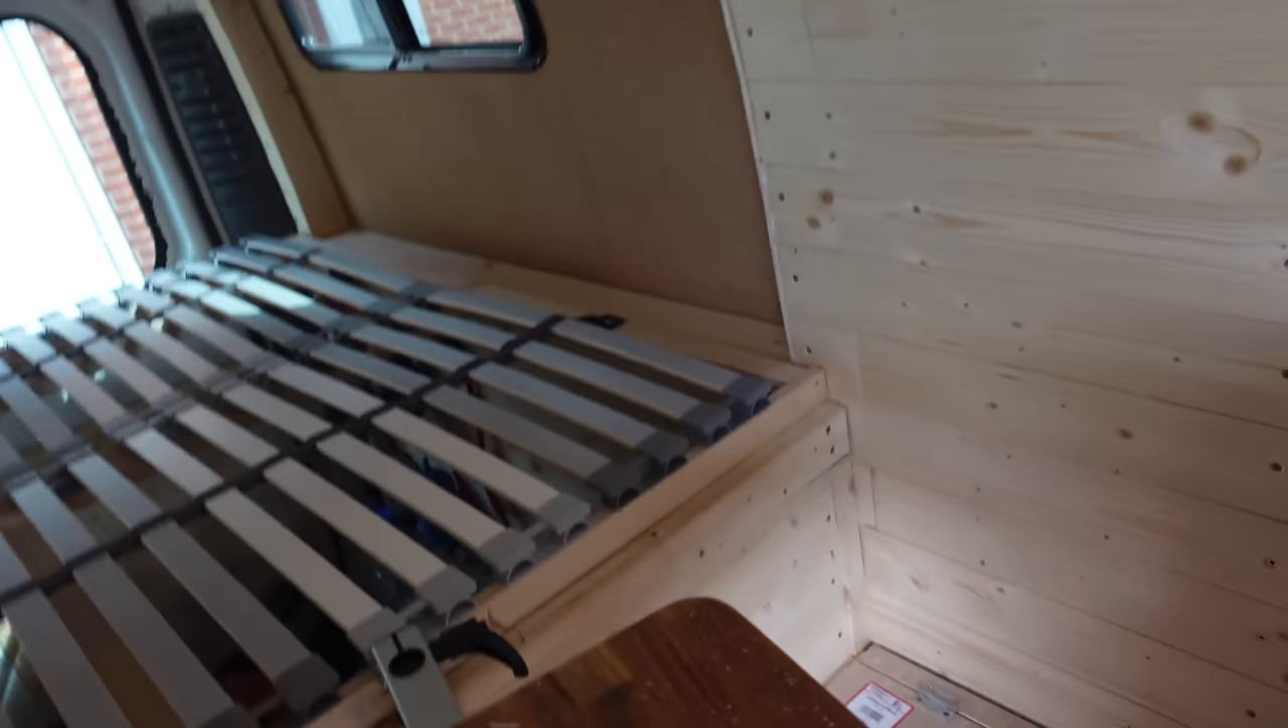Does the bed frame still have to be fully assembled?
No.